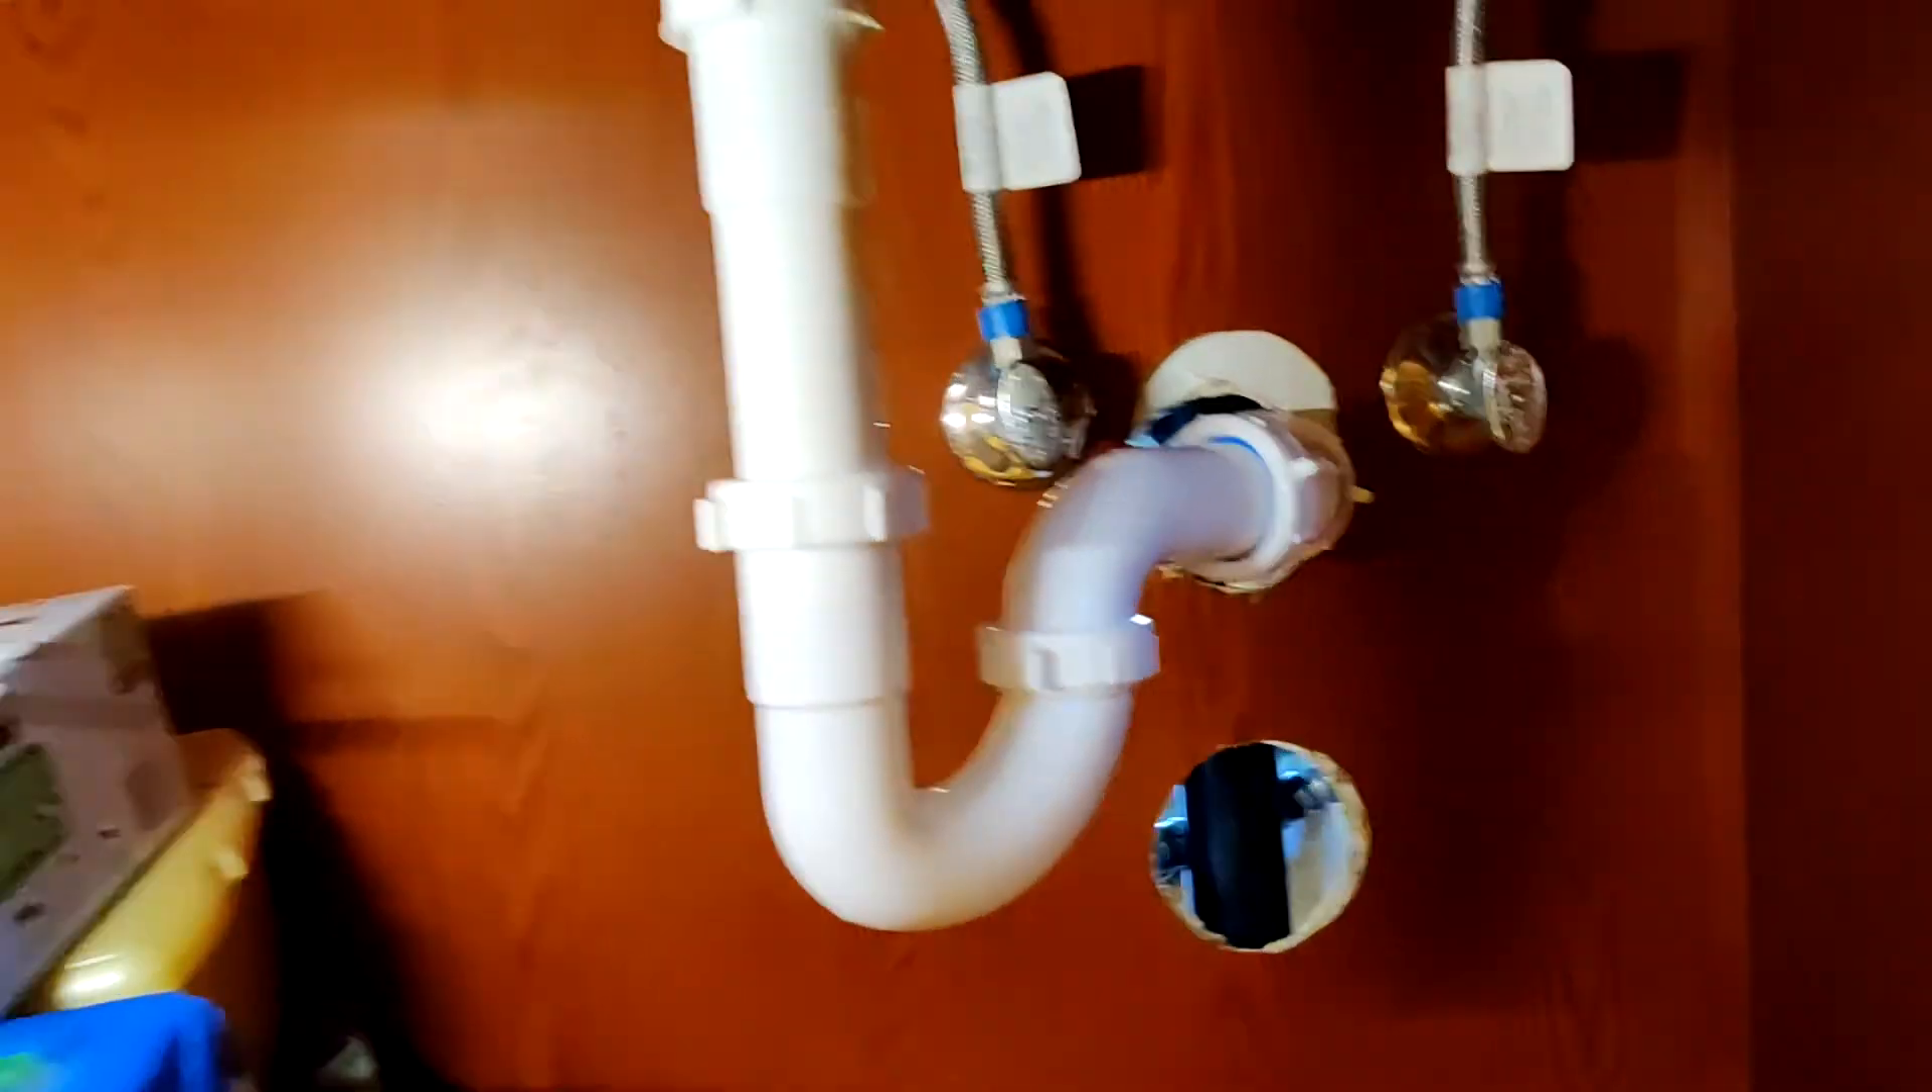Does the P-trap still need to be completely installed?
No.